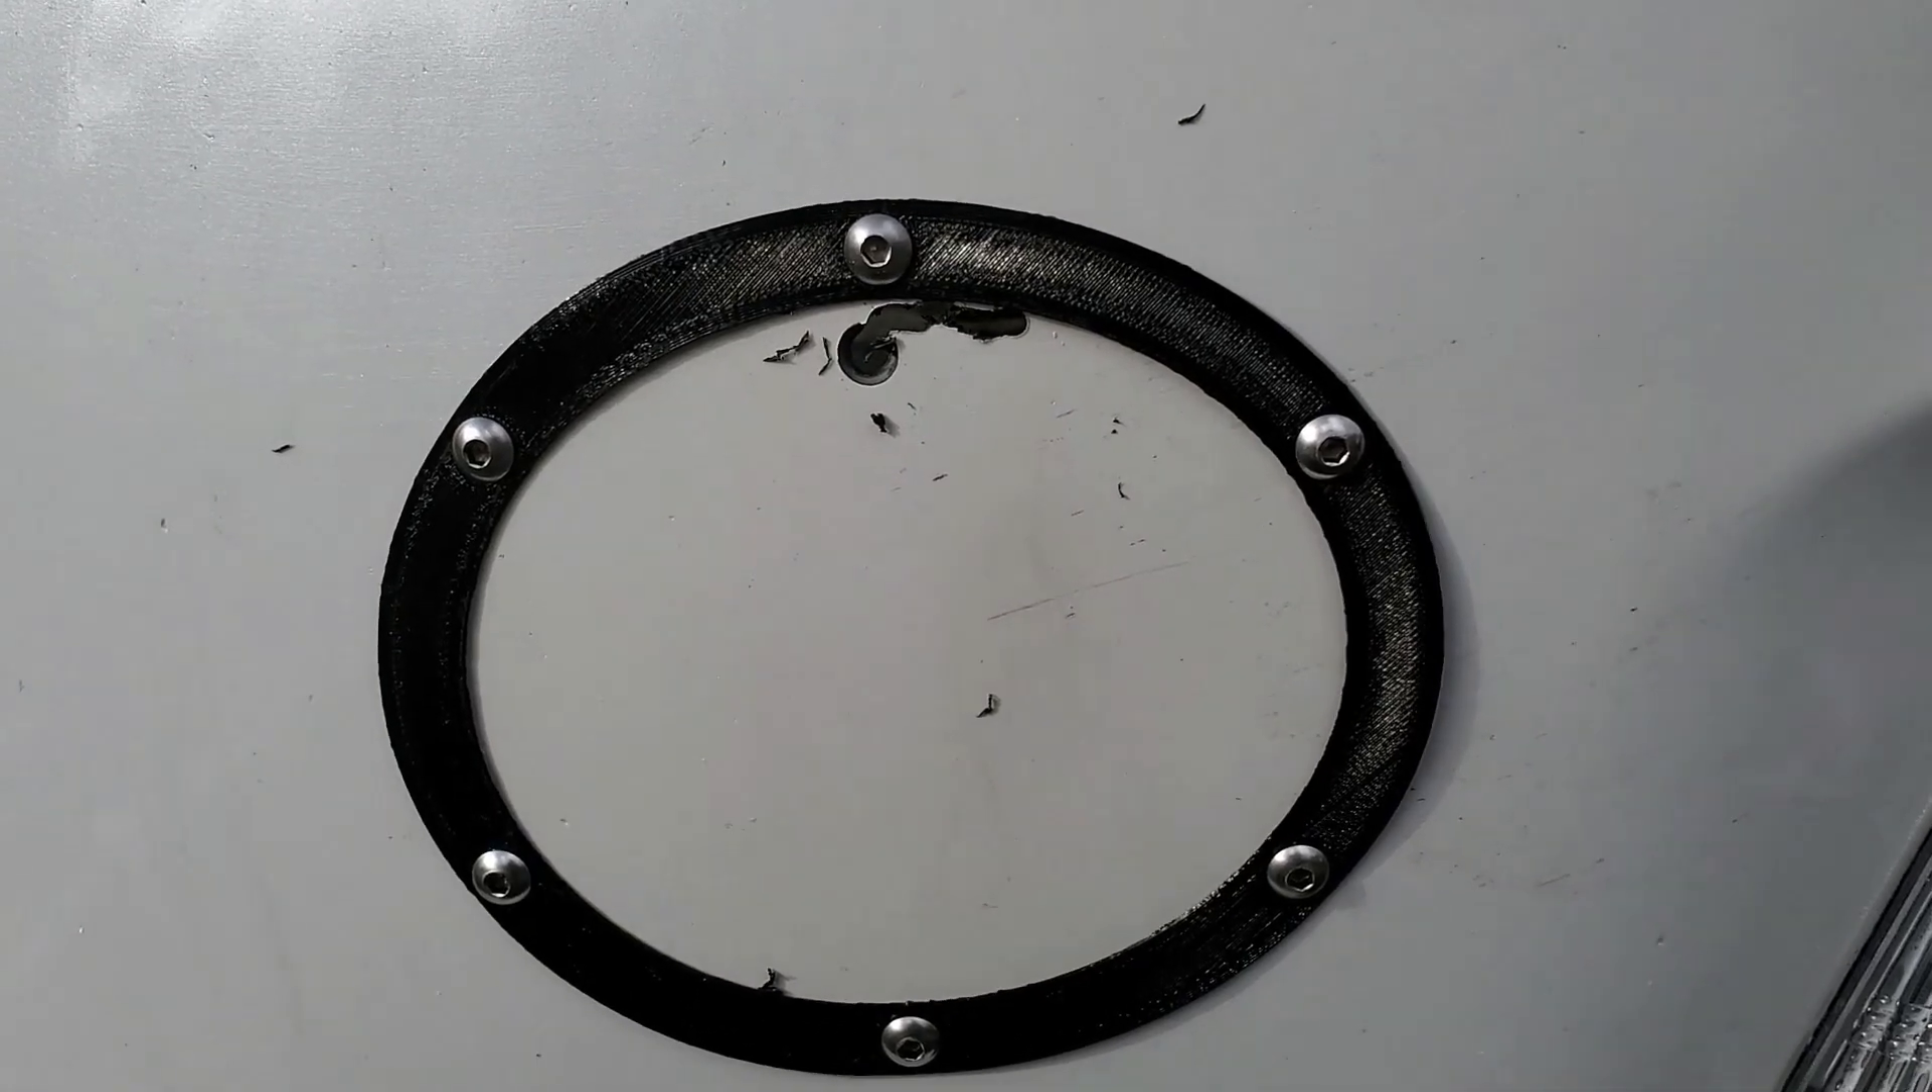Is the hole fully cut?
No.